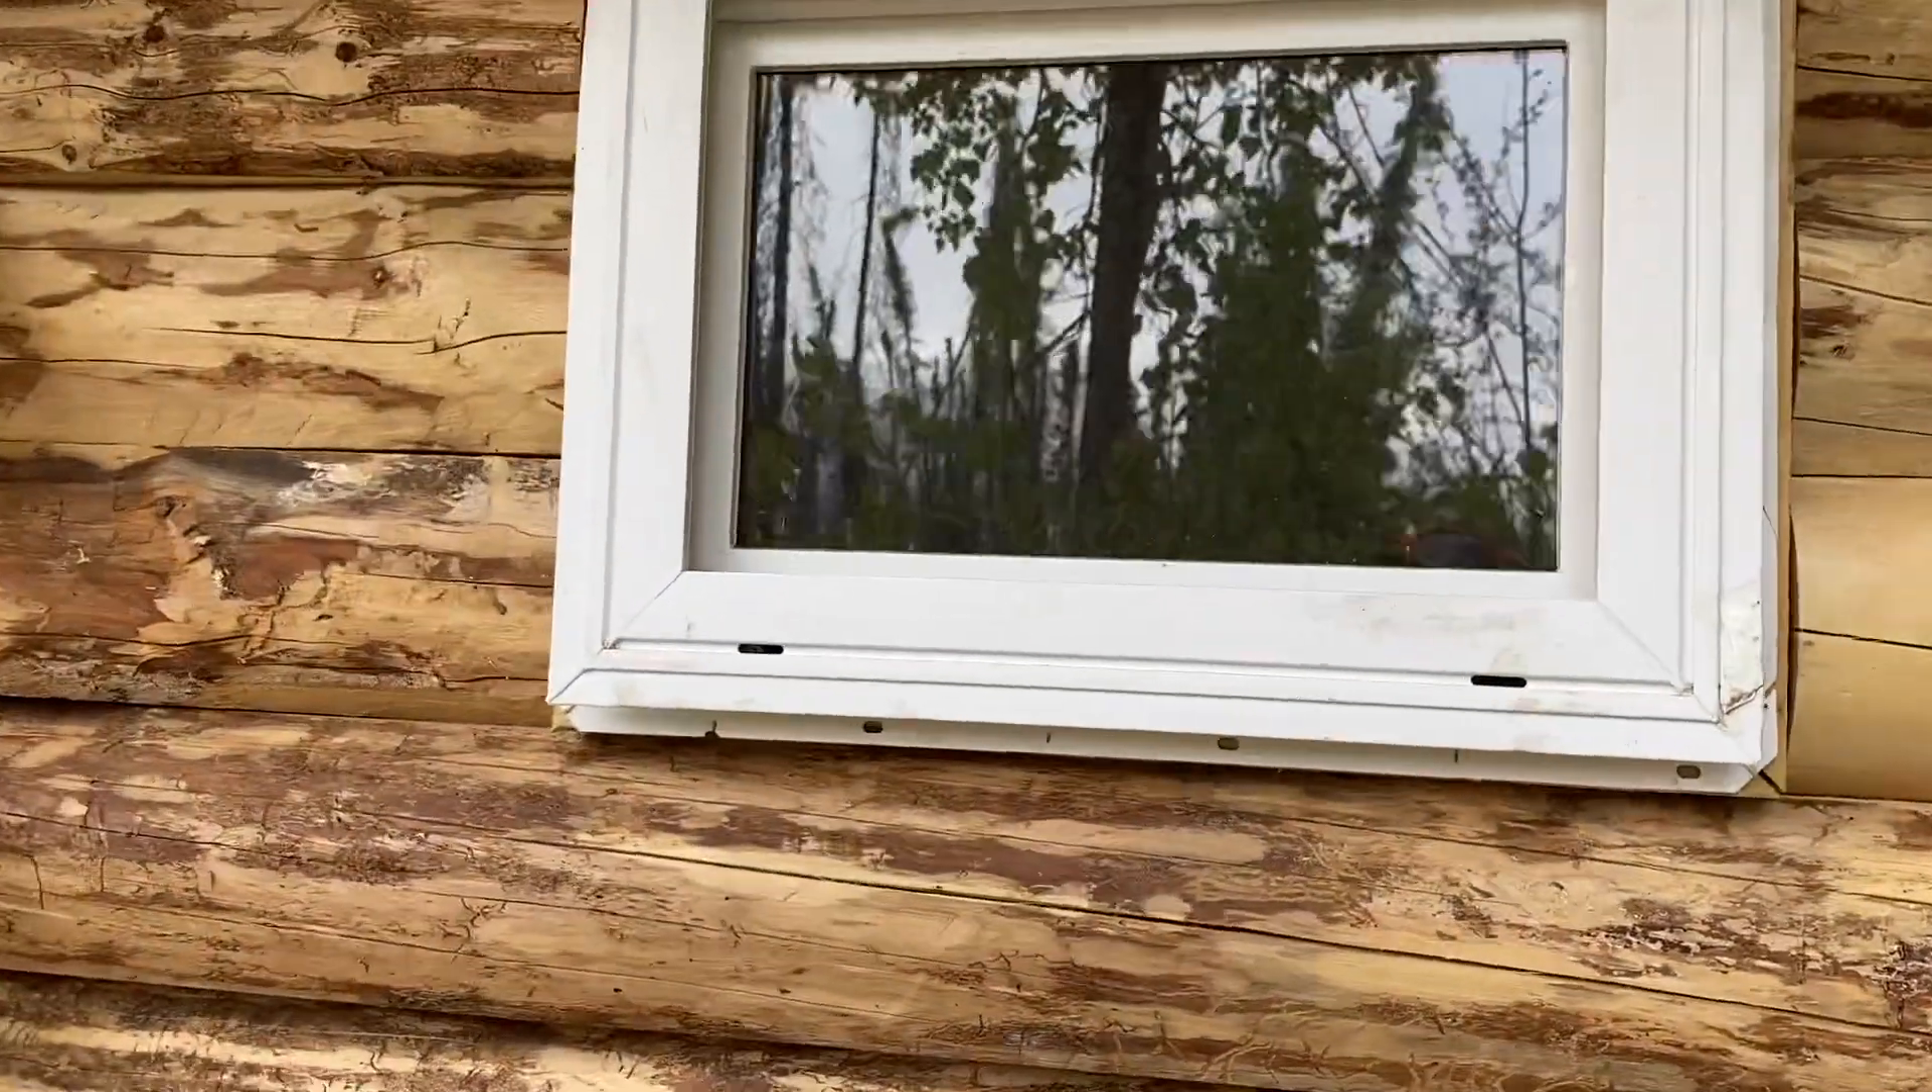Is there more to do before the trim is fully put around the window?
Yes.